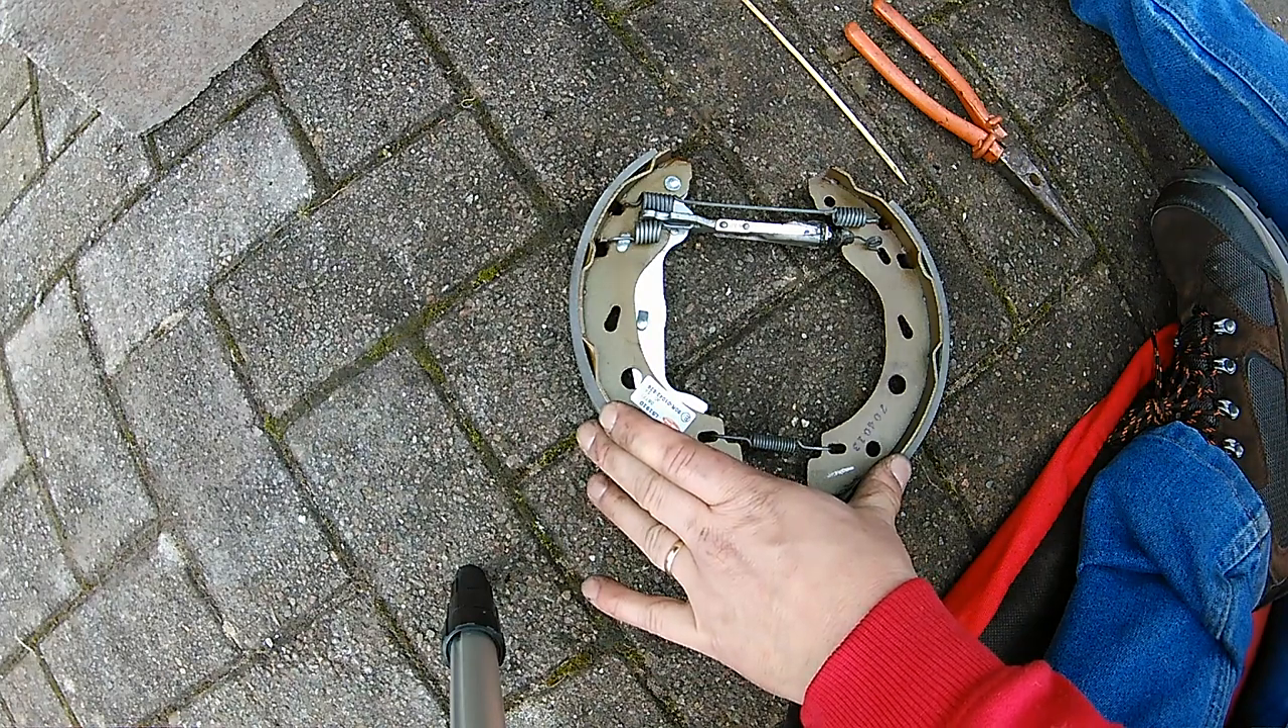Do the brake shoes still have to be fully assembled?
No.